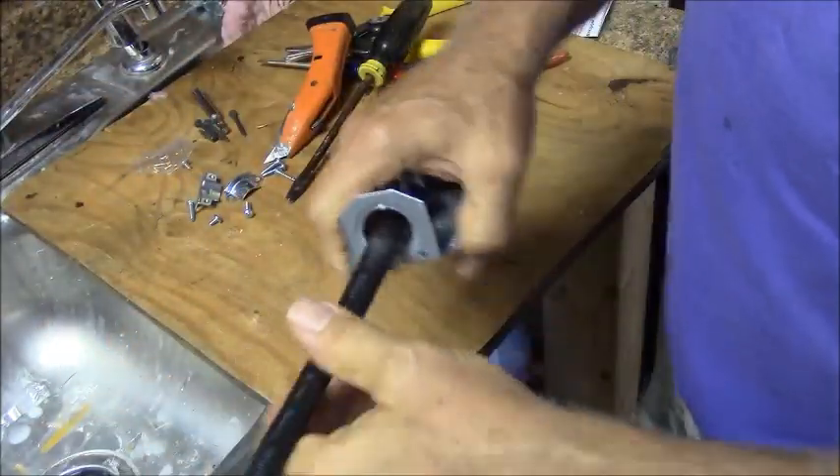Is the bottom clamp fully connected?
No.